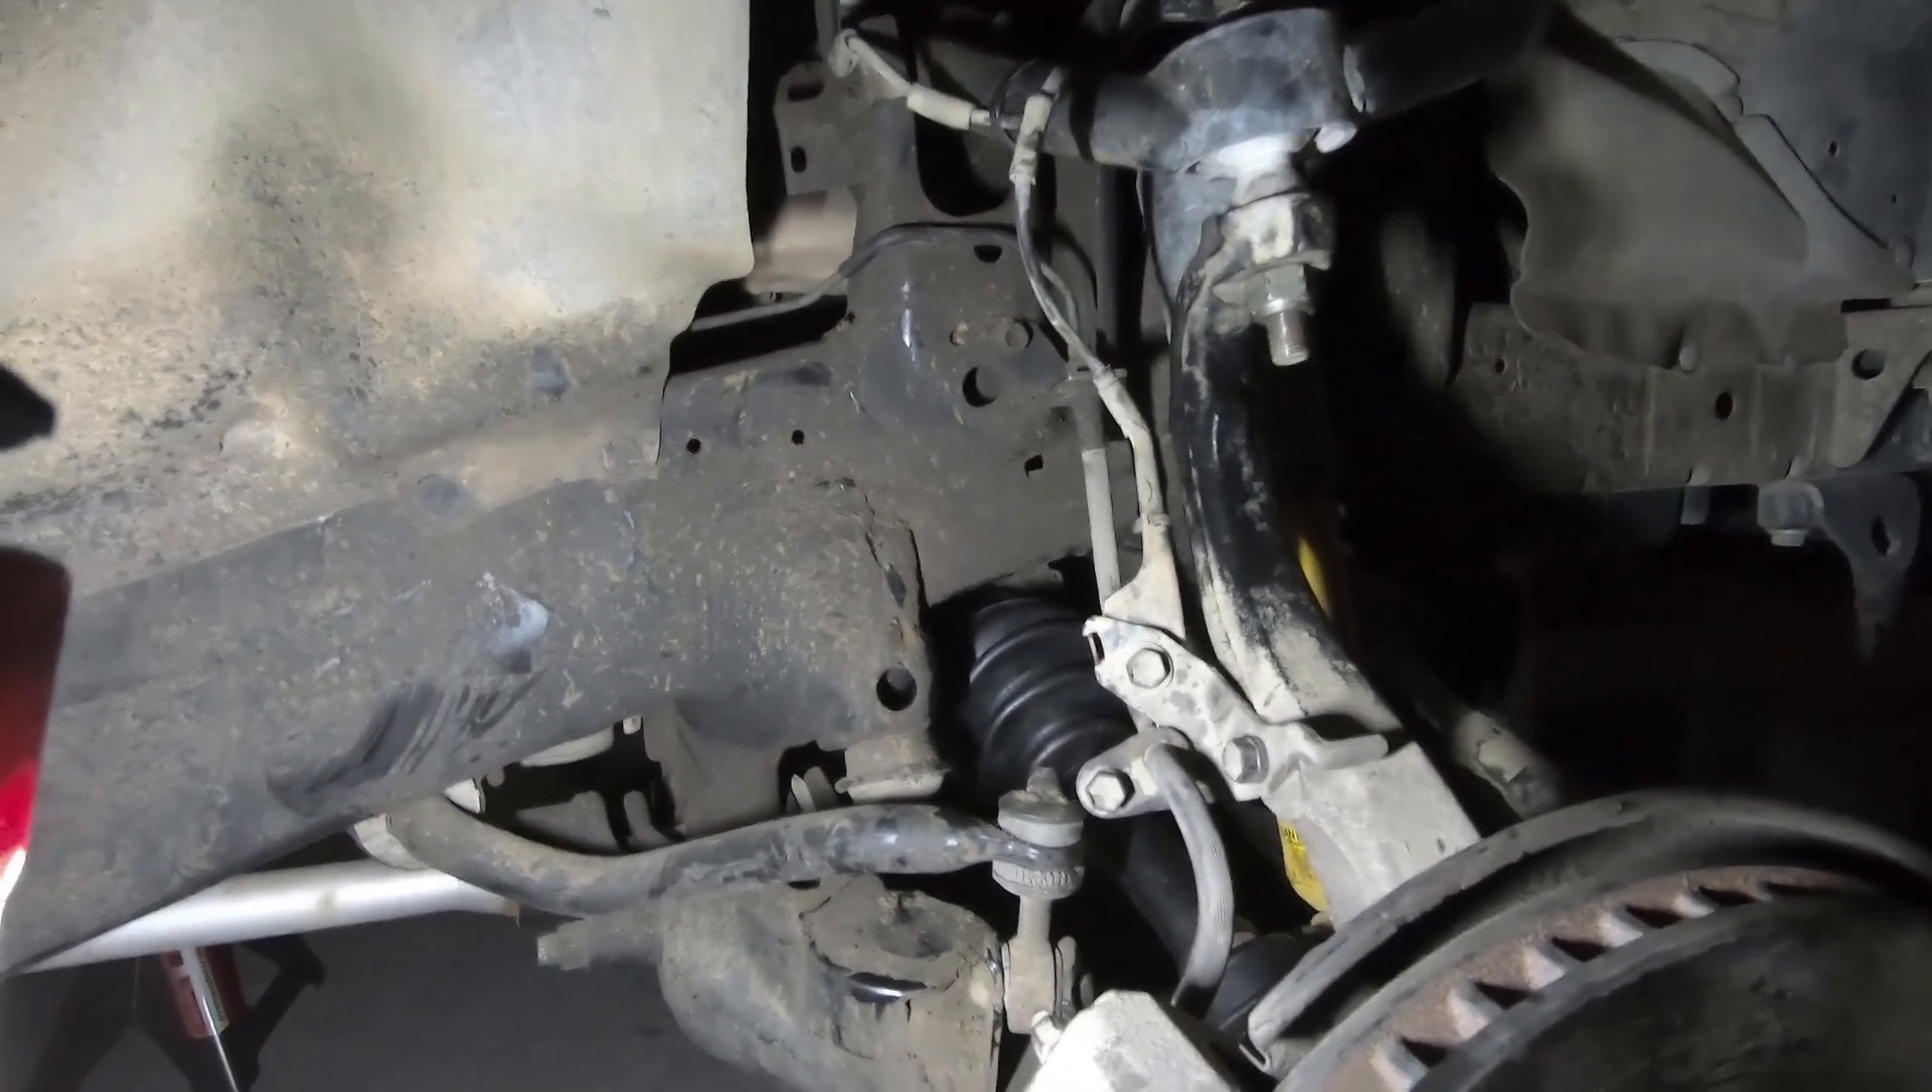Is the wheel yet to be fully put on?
Yes.